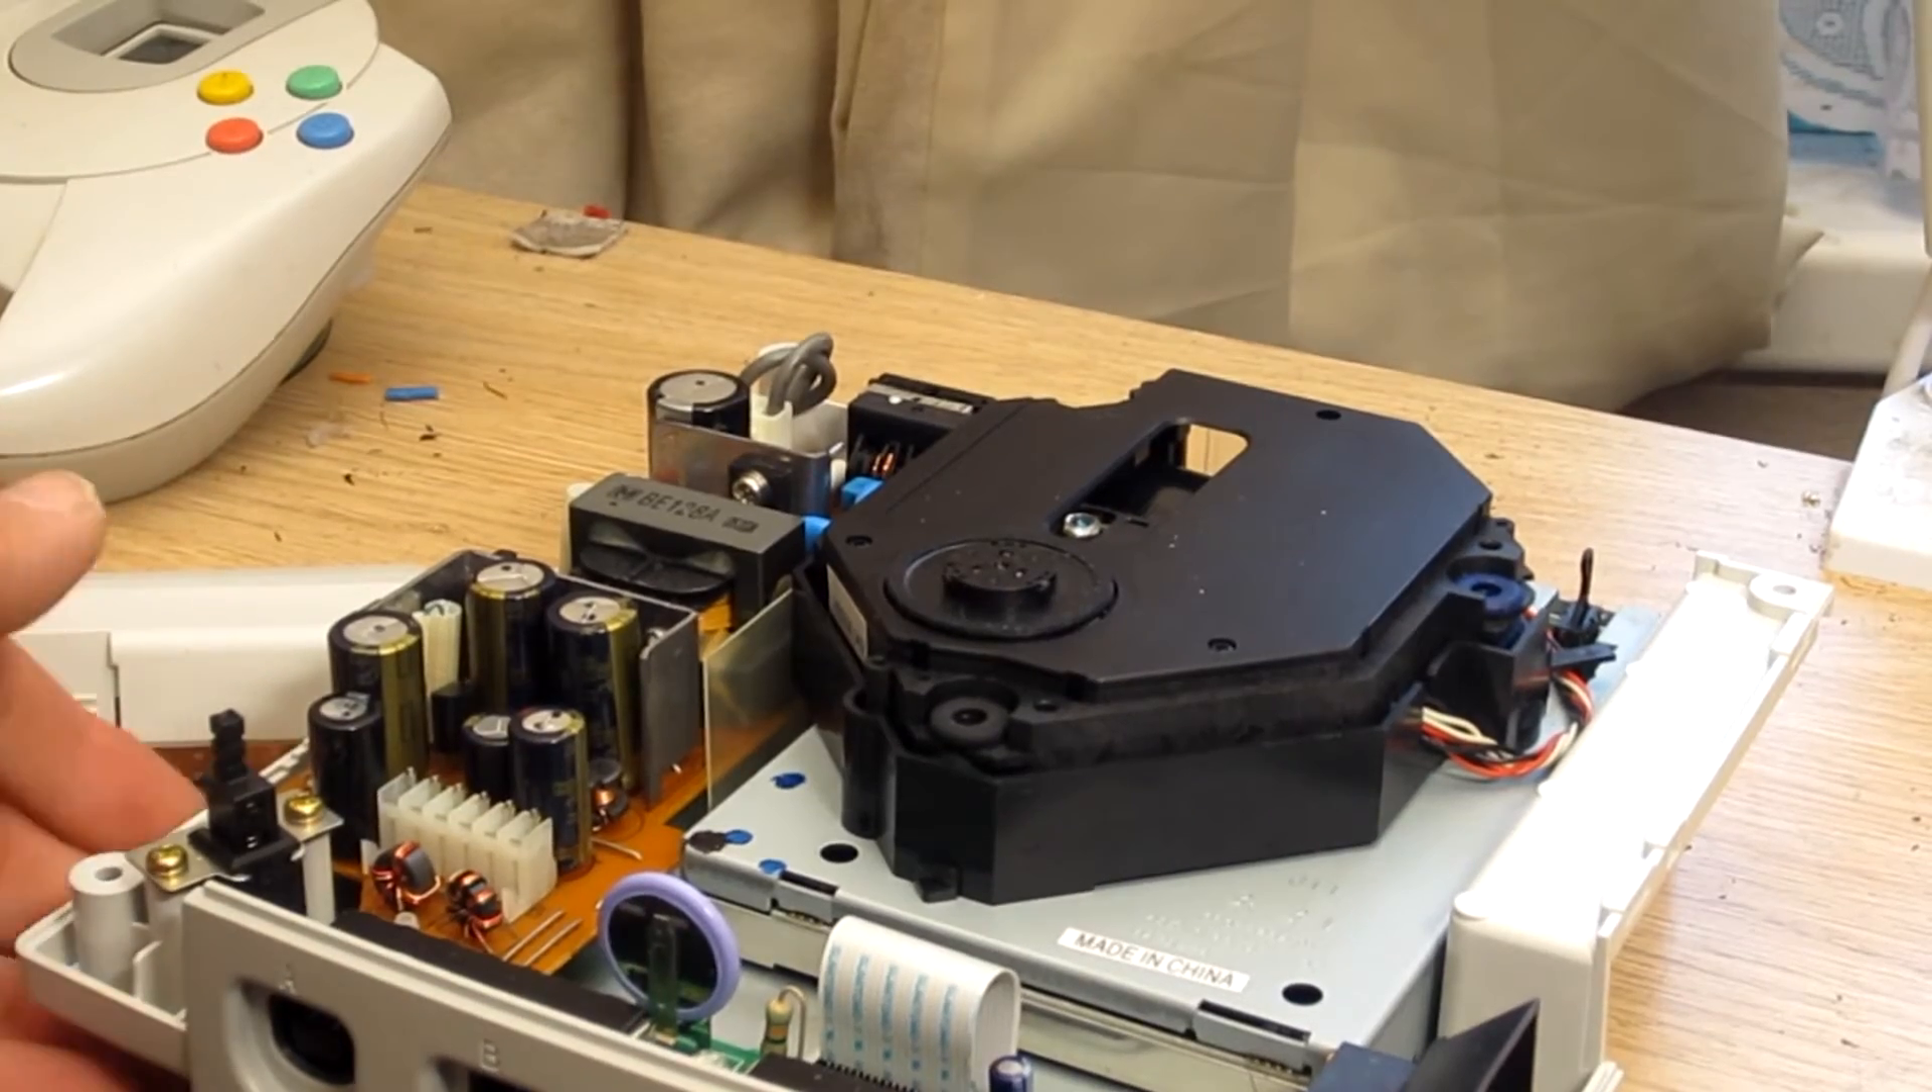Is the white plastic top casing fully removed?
Yes.